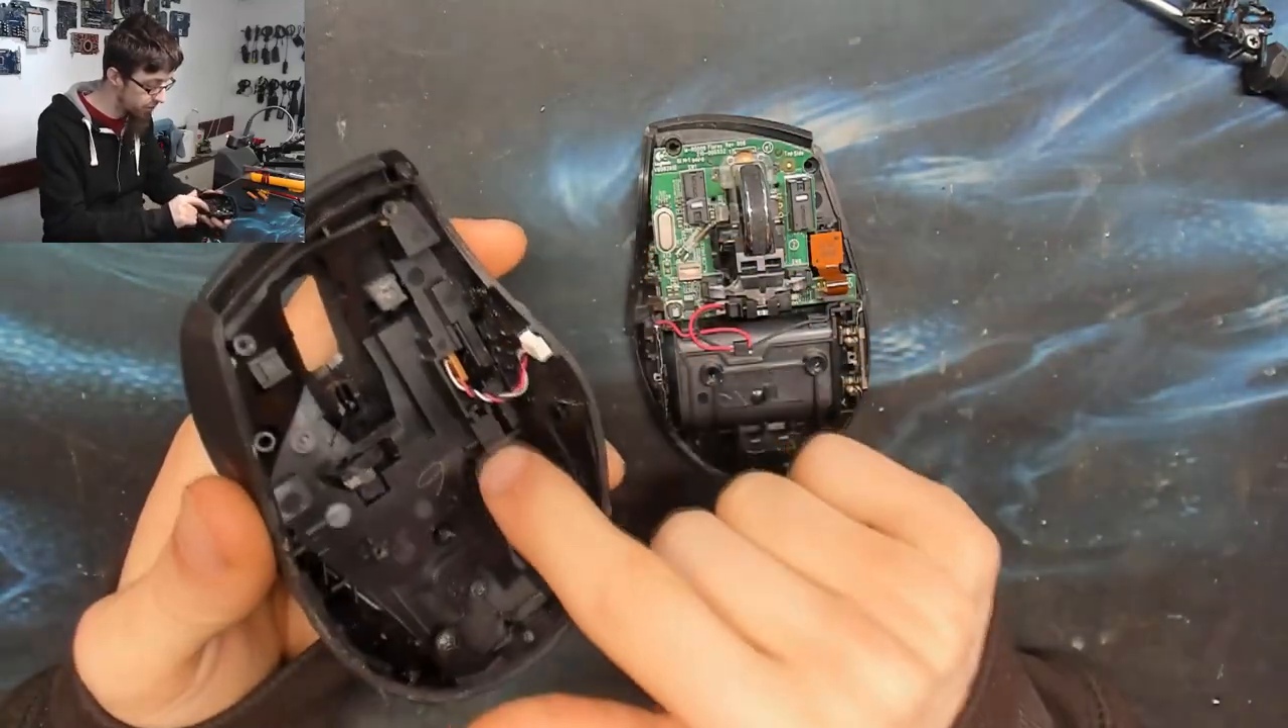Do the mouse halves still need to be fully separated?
No.